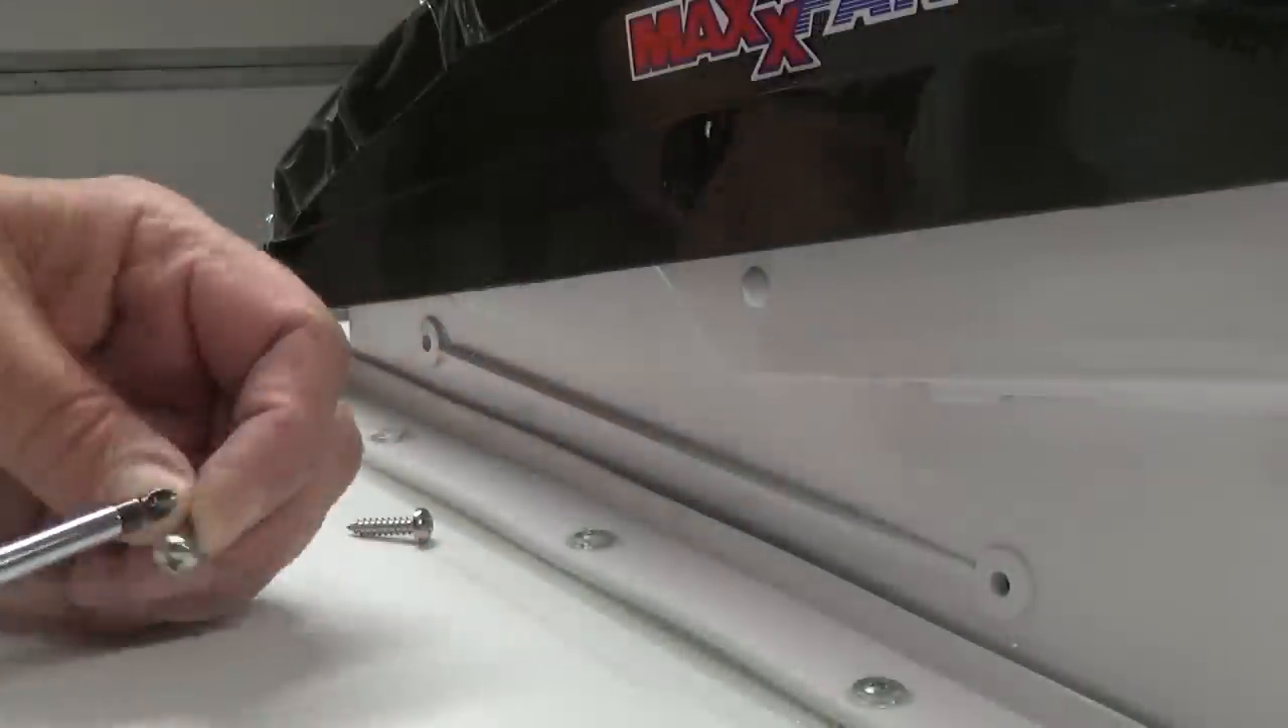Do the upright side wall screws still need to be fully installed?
Yes.